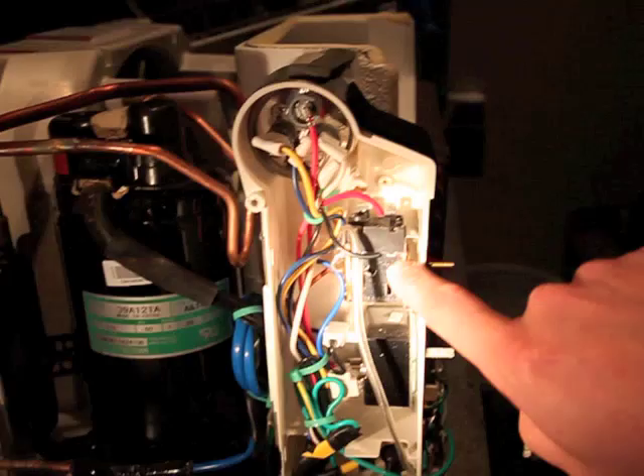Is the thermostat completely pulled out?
No.